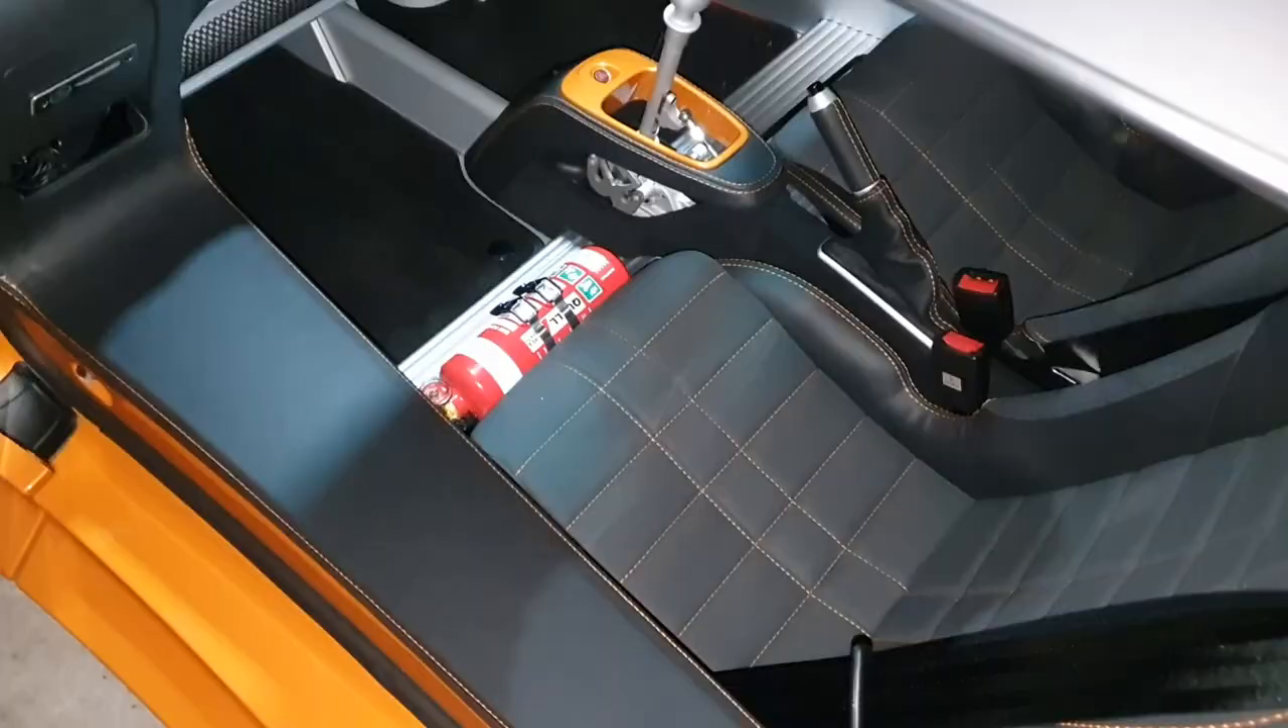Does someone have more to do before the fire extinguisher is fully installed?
No.